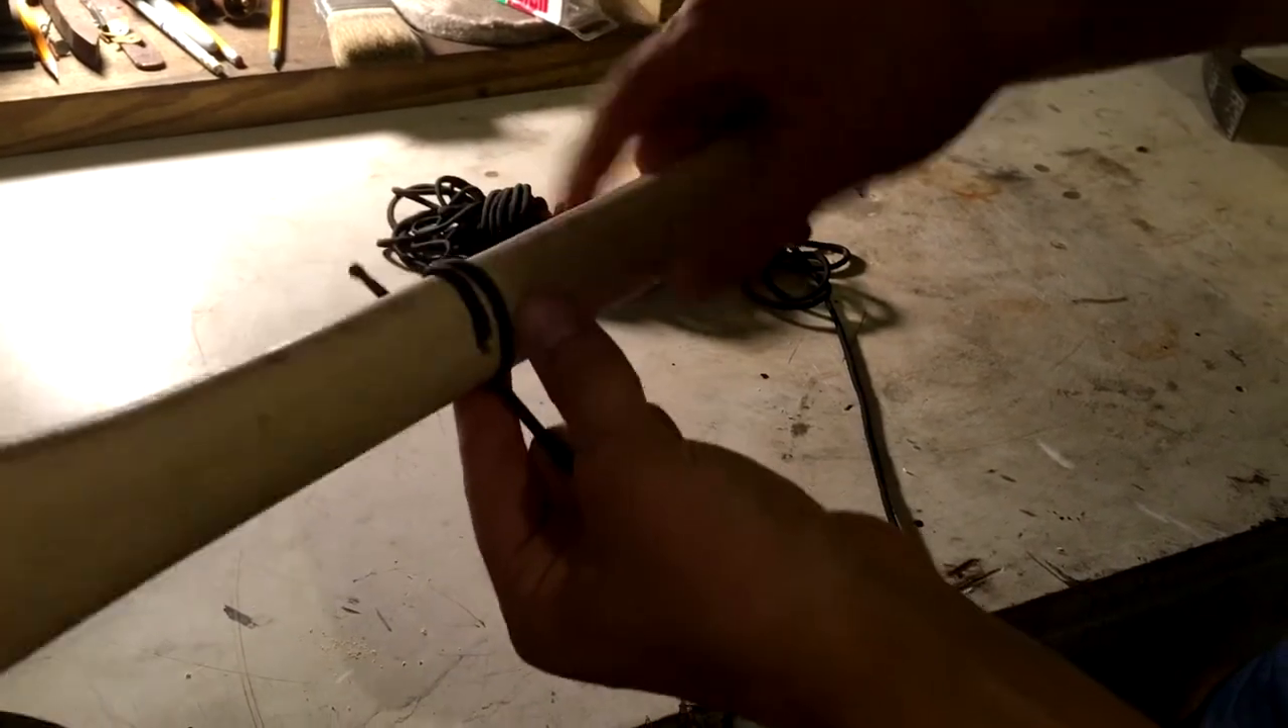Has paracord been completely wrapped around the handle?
No.